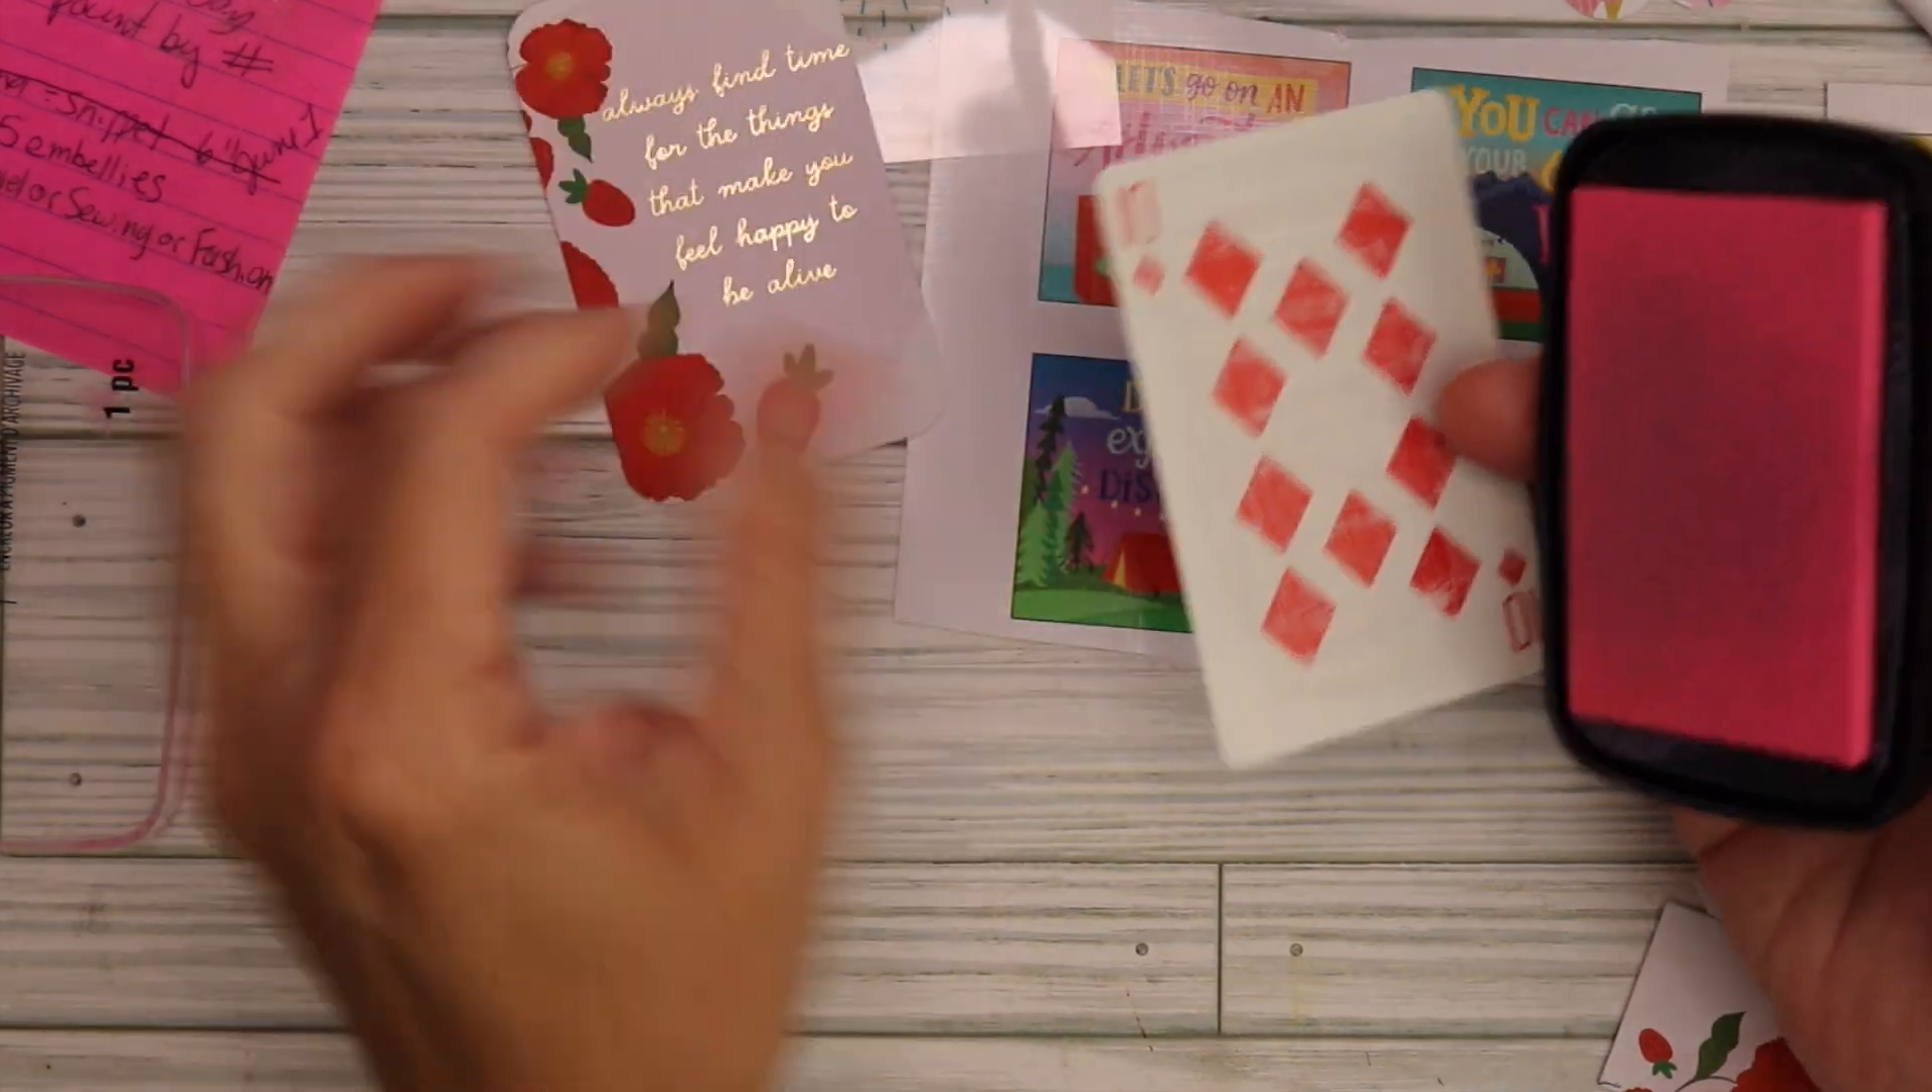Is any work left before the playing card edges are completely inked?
Yes.